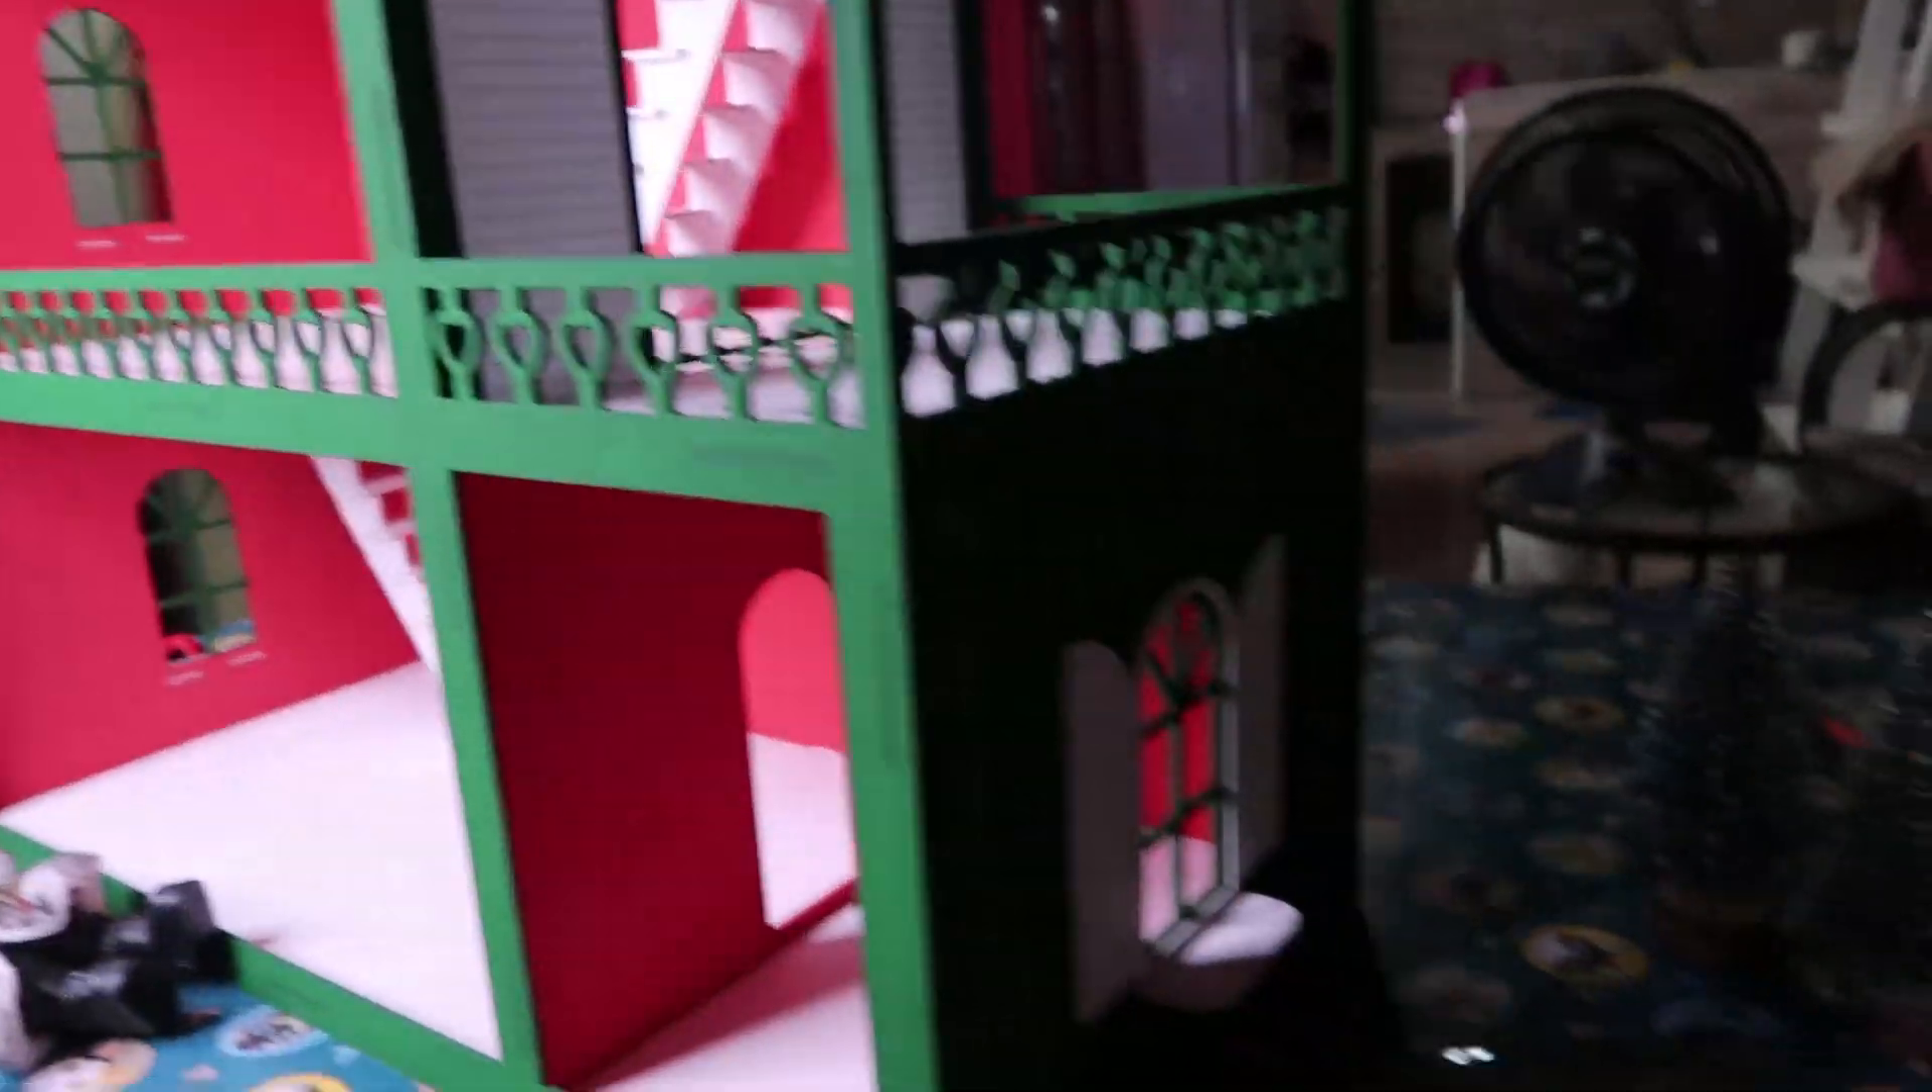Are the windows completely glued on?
Yes.